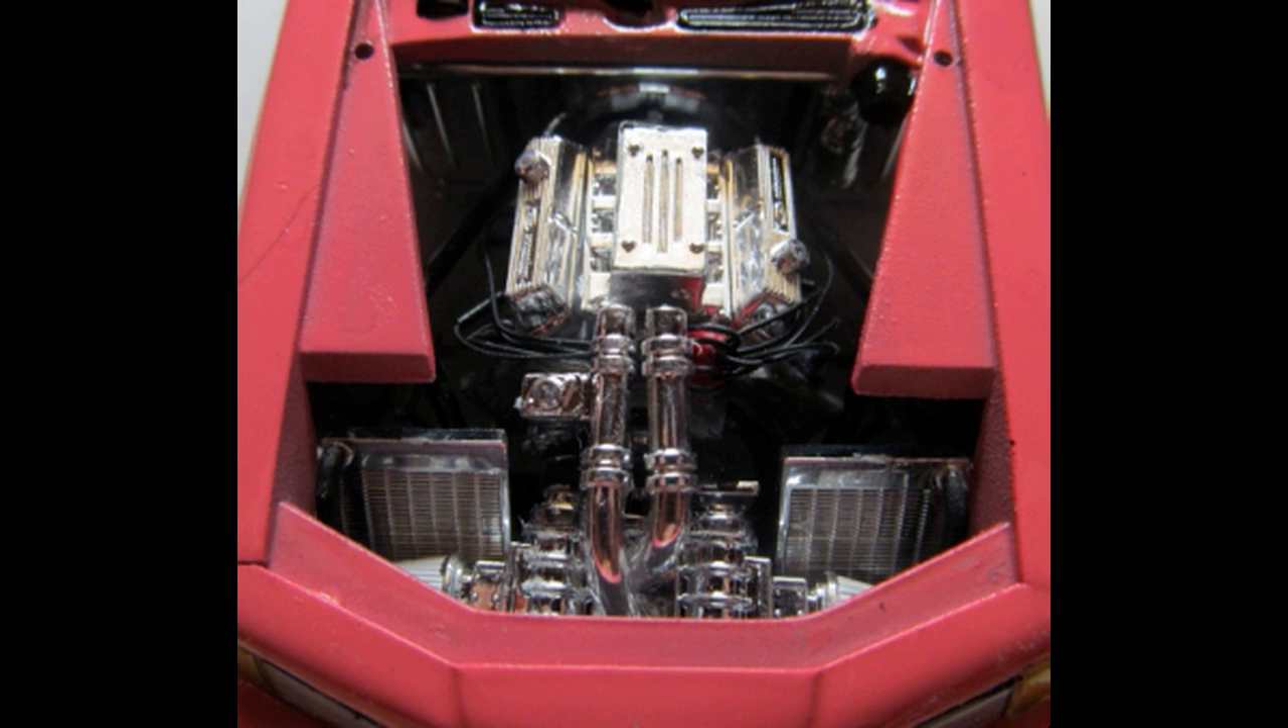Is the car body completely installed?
Yes.